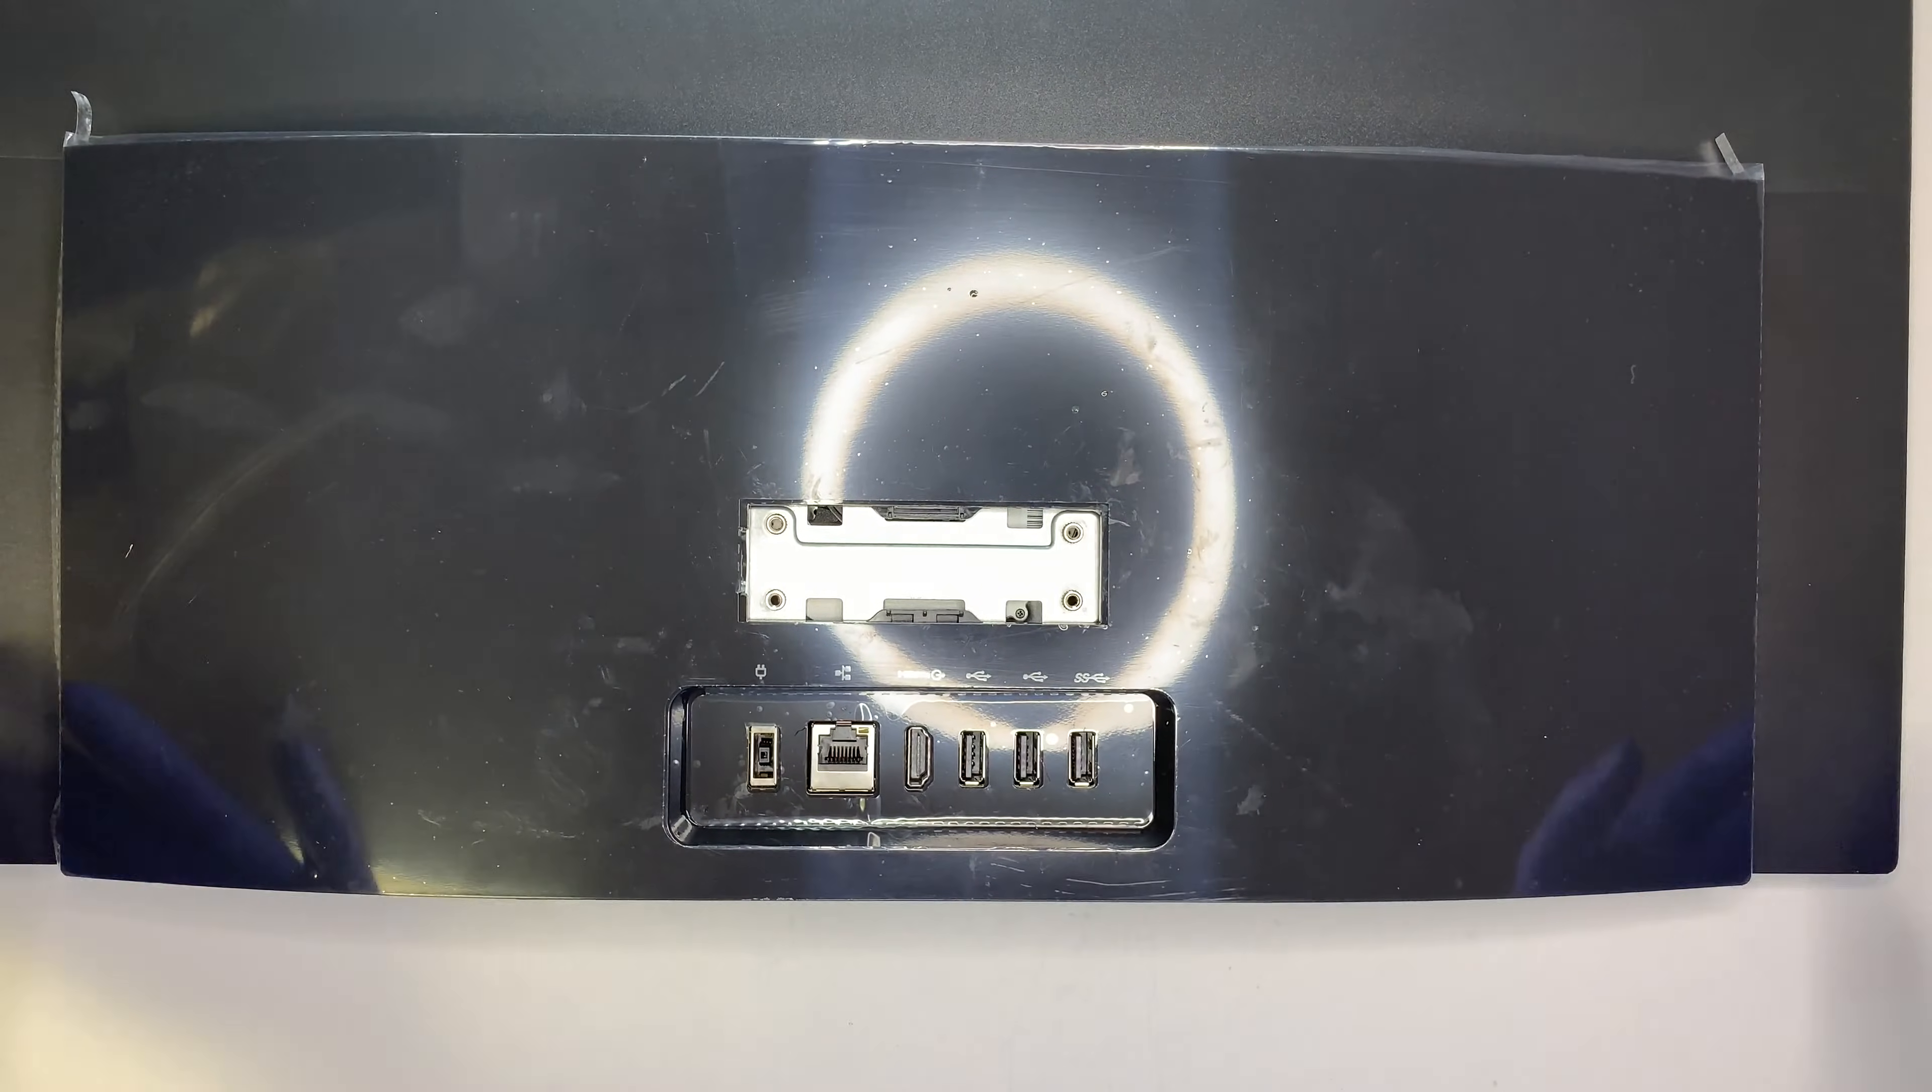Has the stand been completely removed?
Yes.